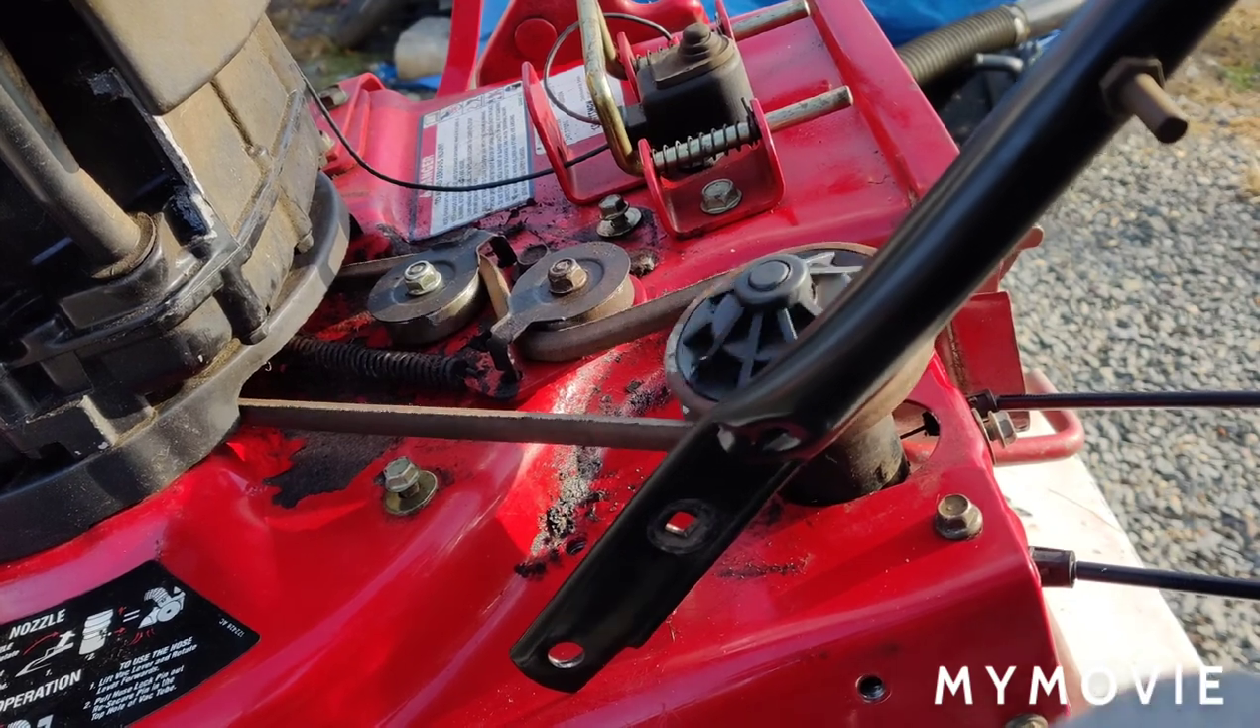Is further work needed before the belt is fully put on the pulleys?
No.